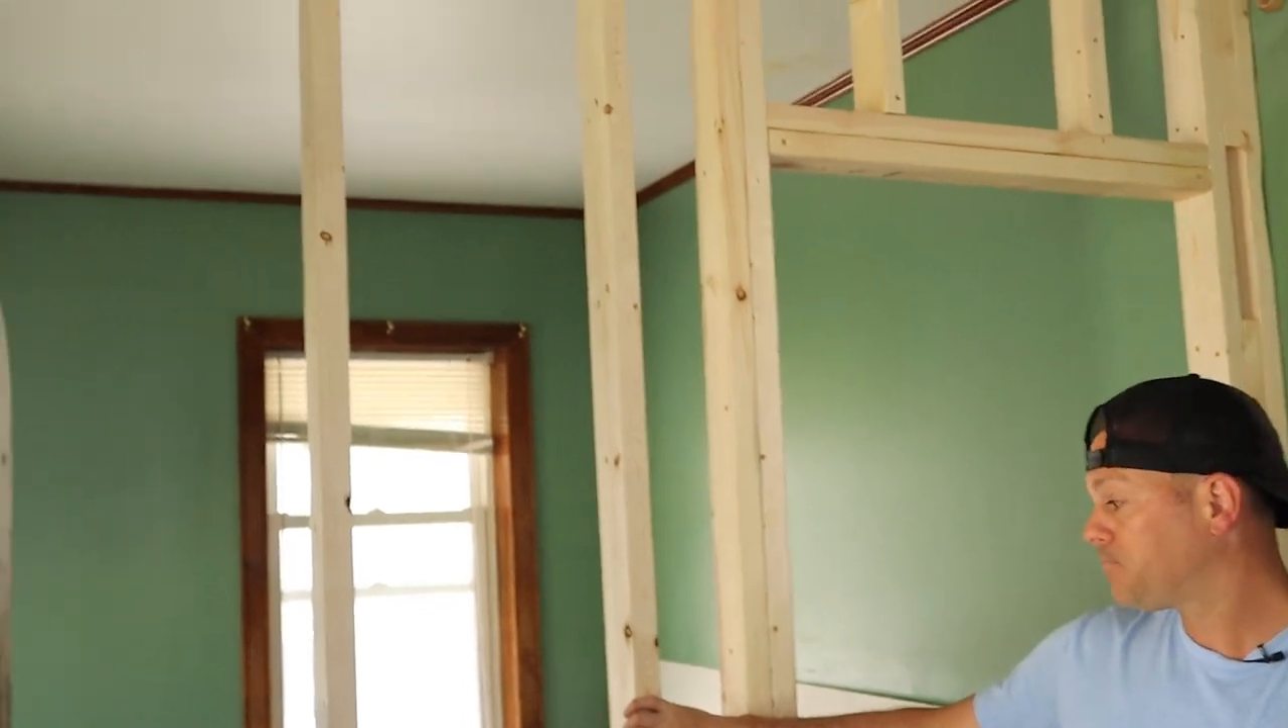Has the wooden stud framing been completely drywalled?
No.